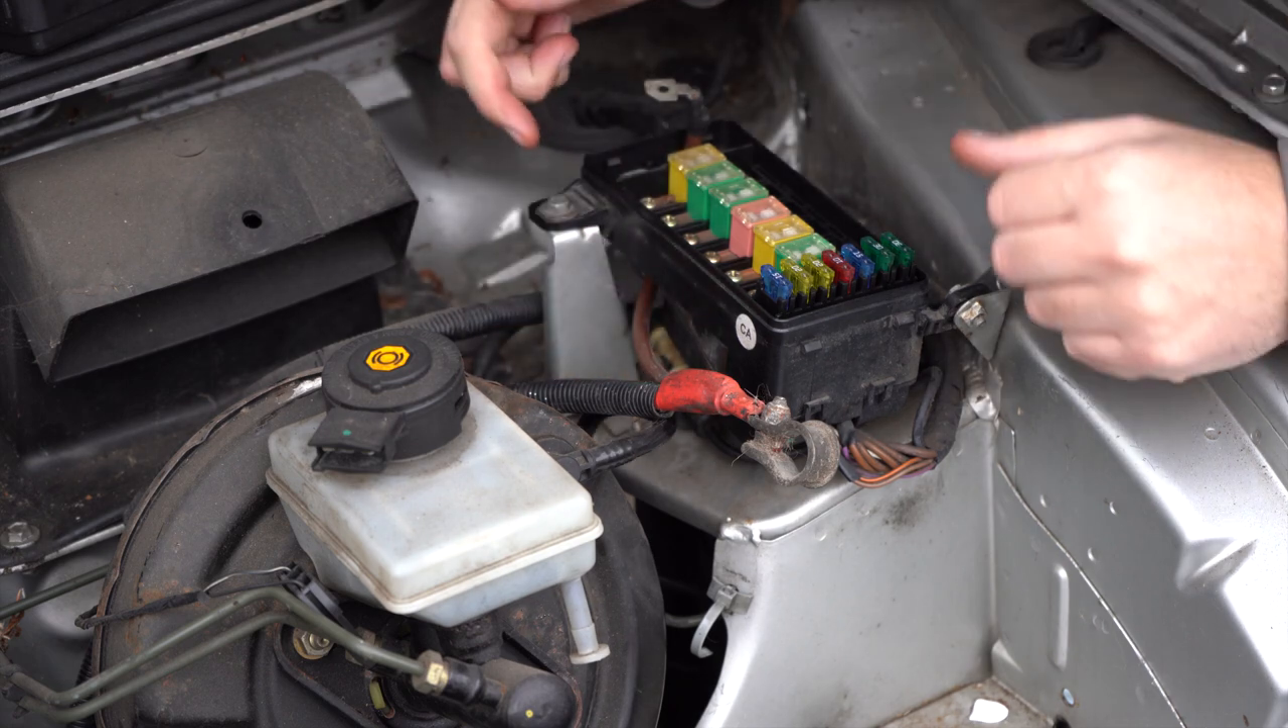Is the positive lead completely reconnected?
No.